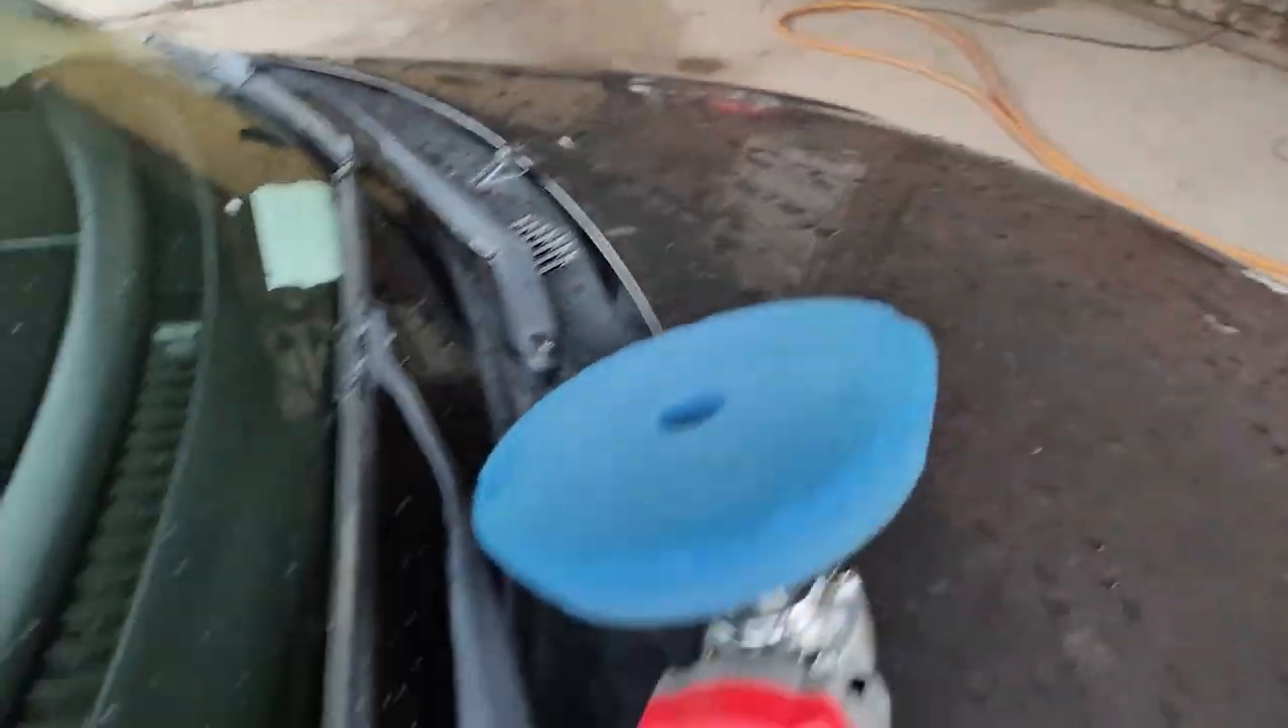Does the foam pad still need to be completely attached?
No.